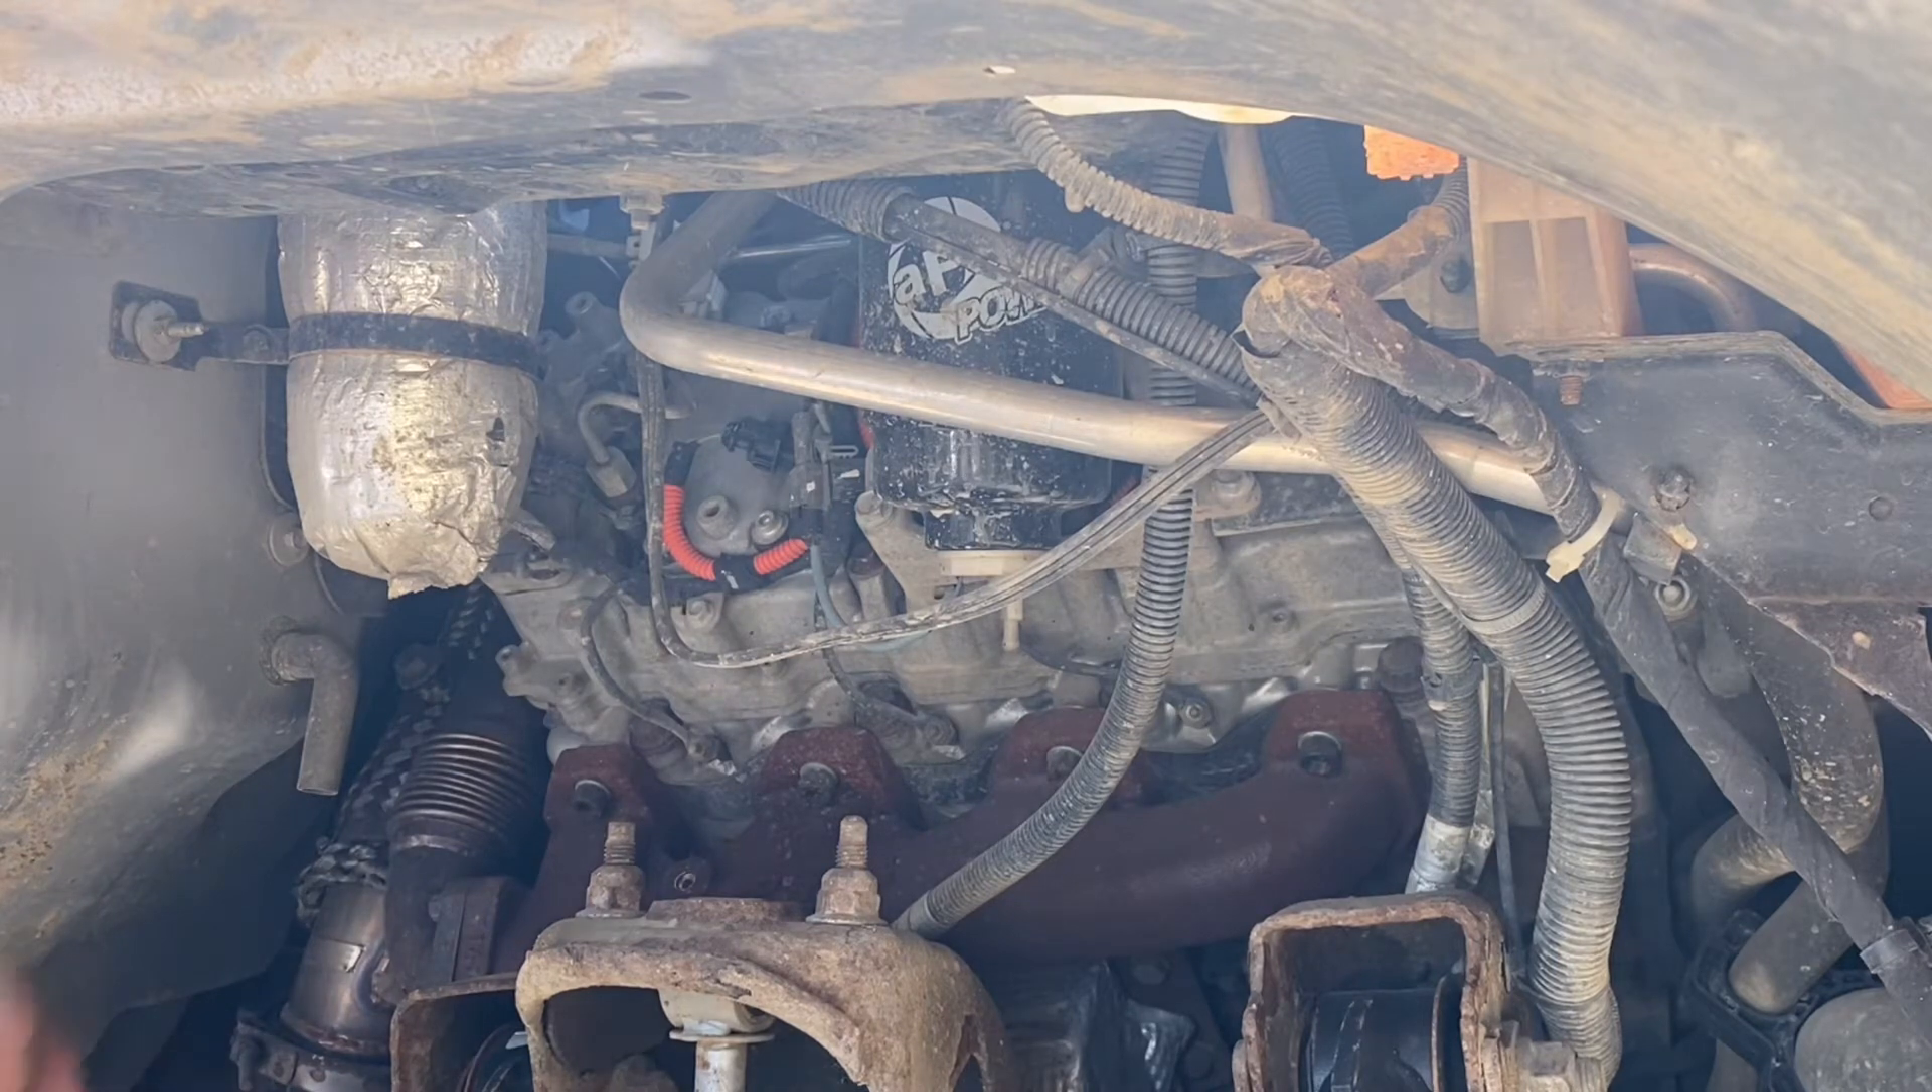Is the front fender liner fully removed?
Yes.